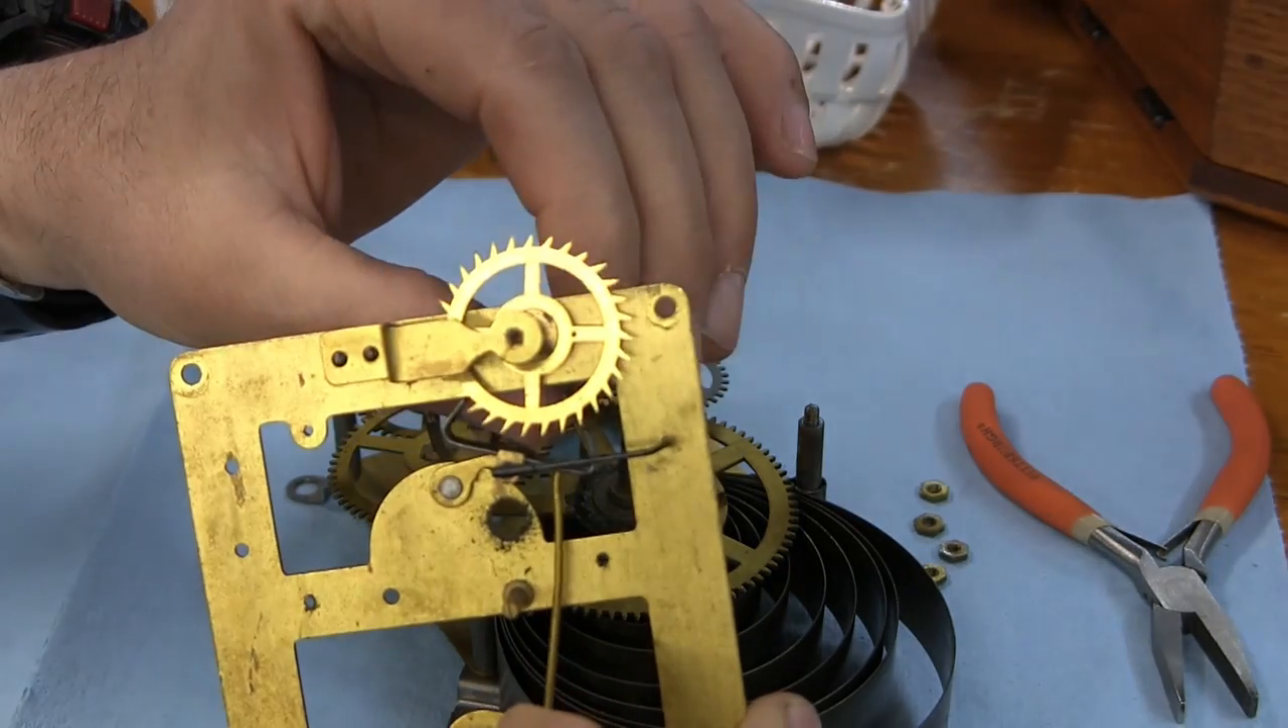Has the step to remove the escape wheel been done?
No.